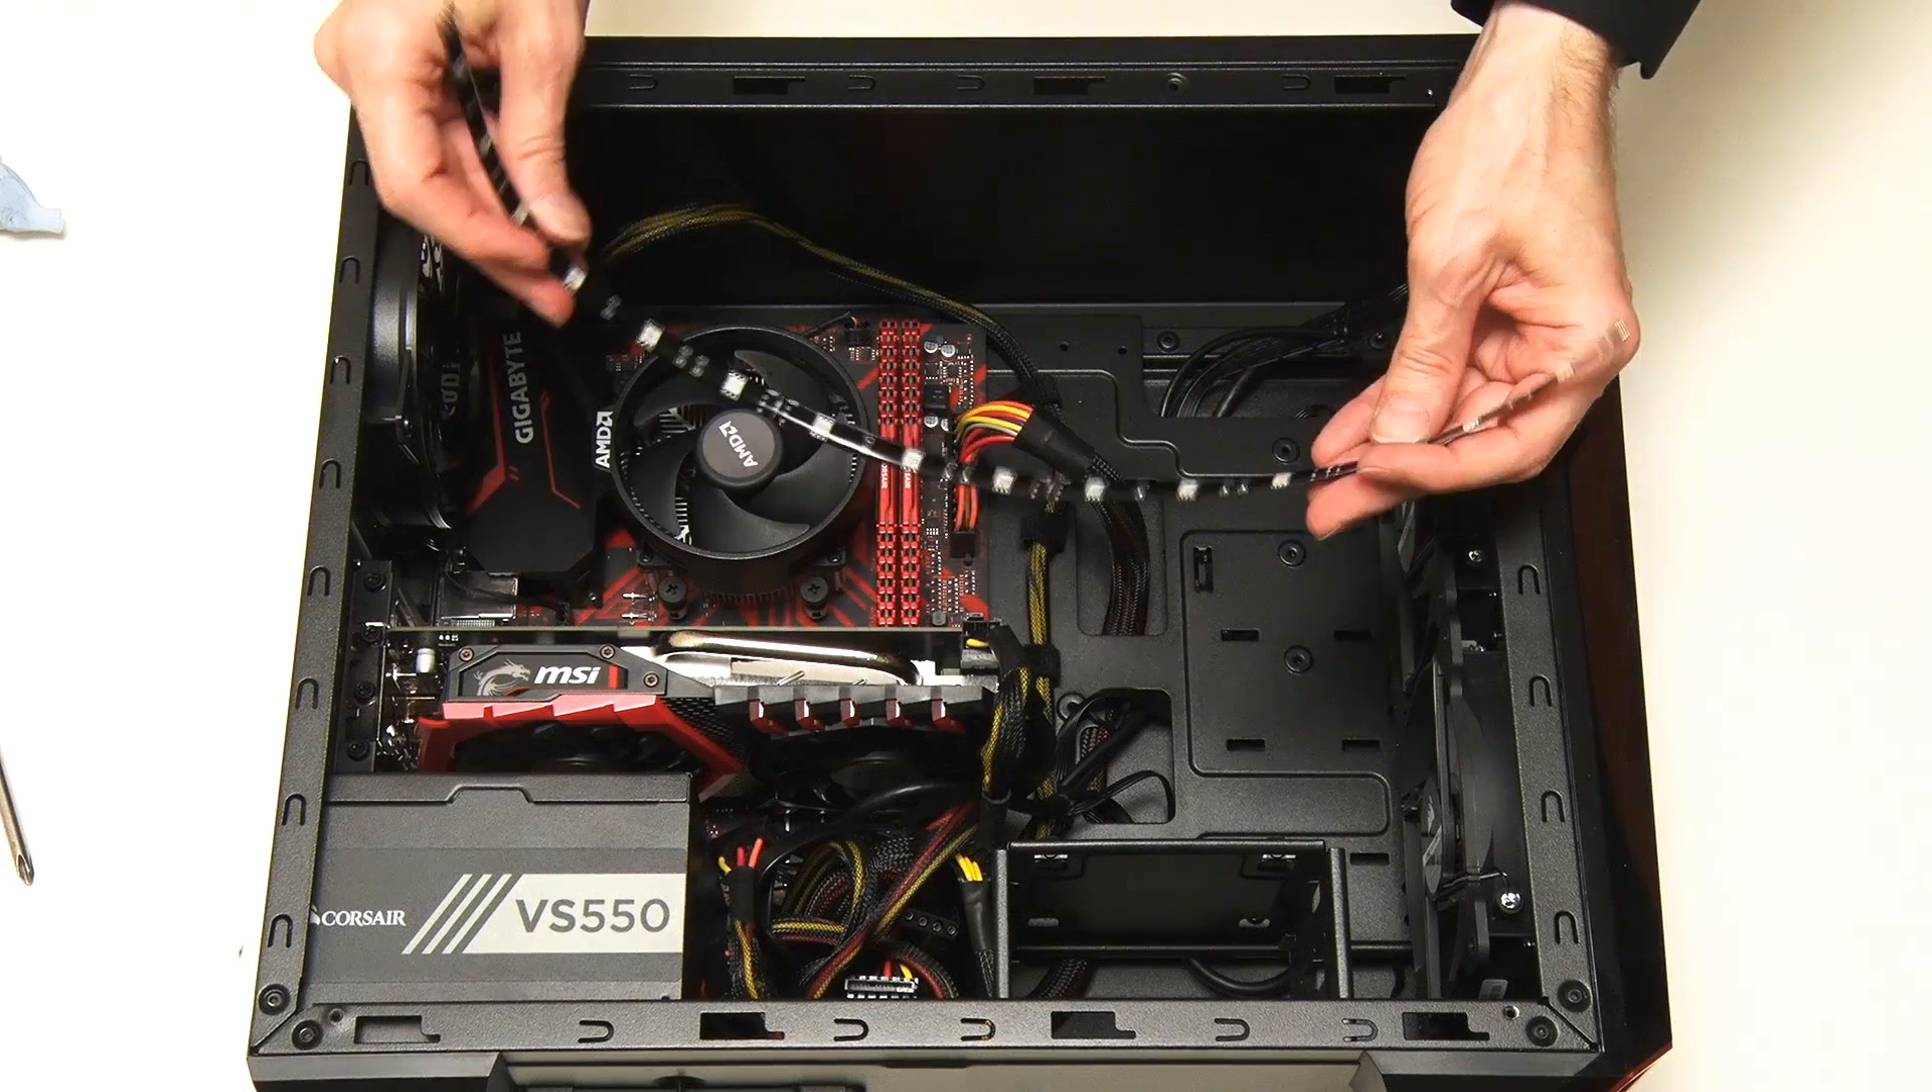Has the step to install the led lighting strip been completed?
No.